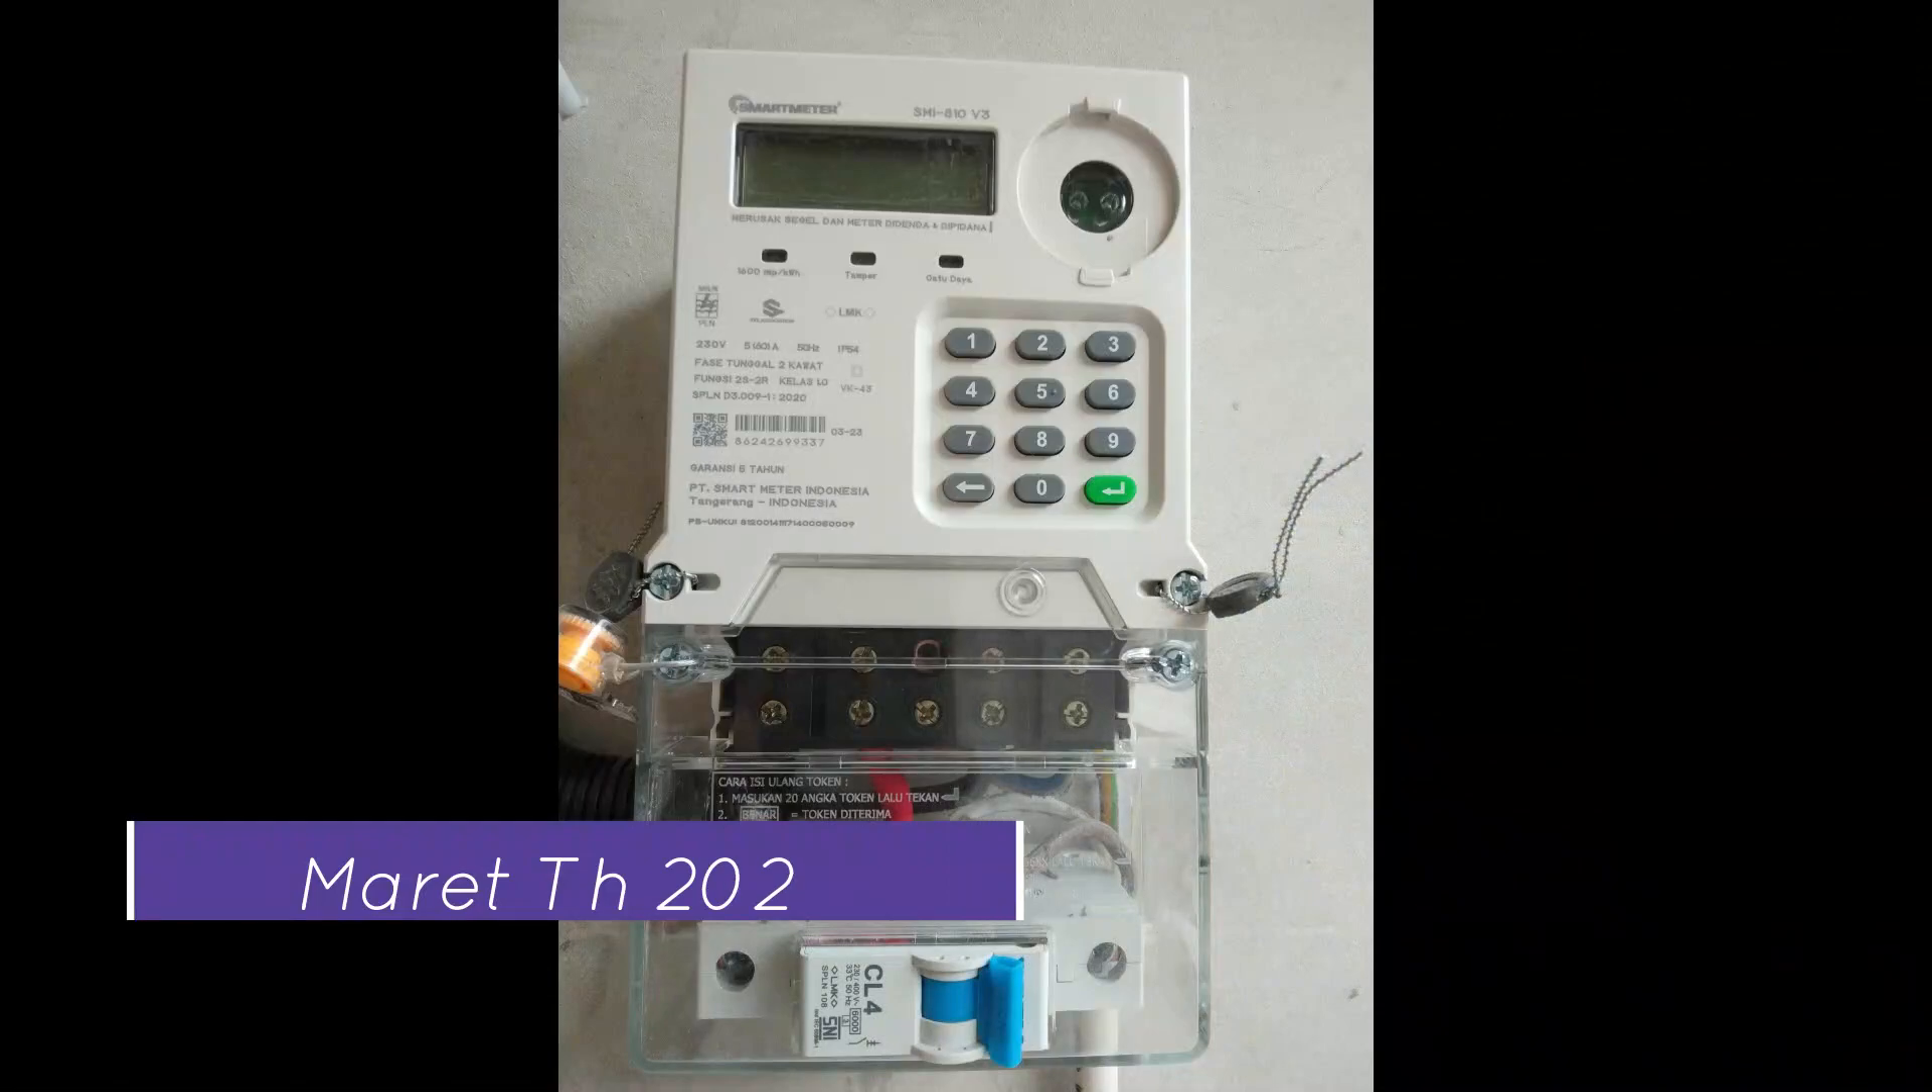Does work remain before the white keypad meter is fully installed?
No.